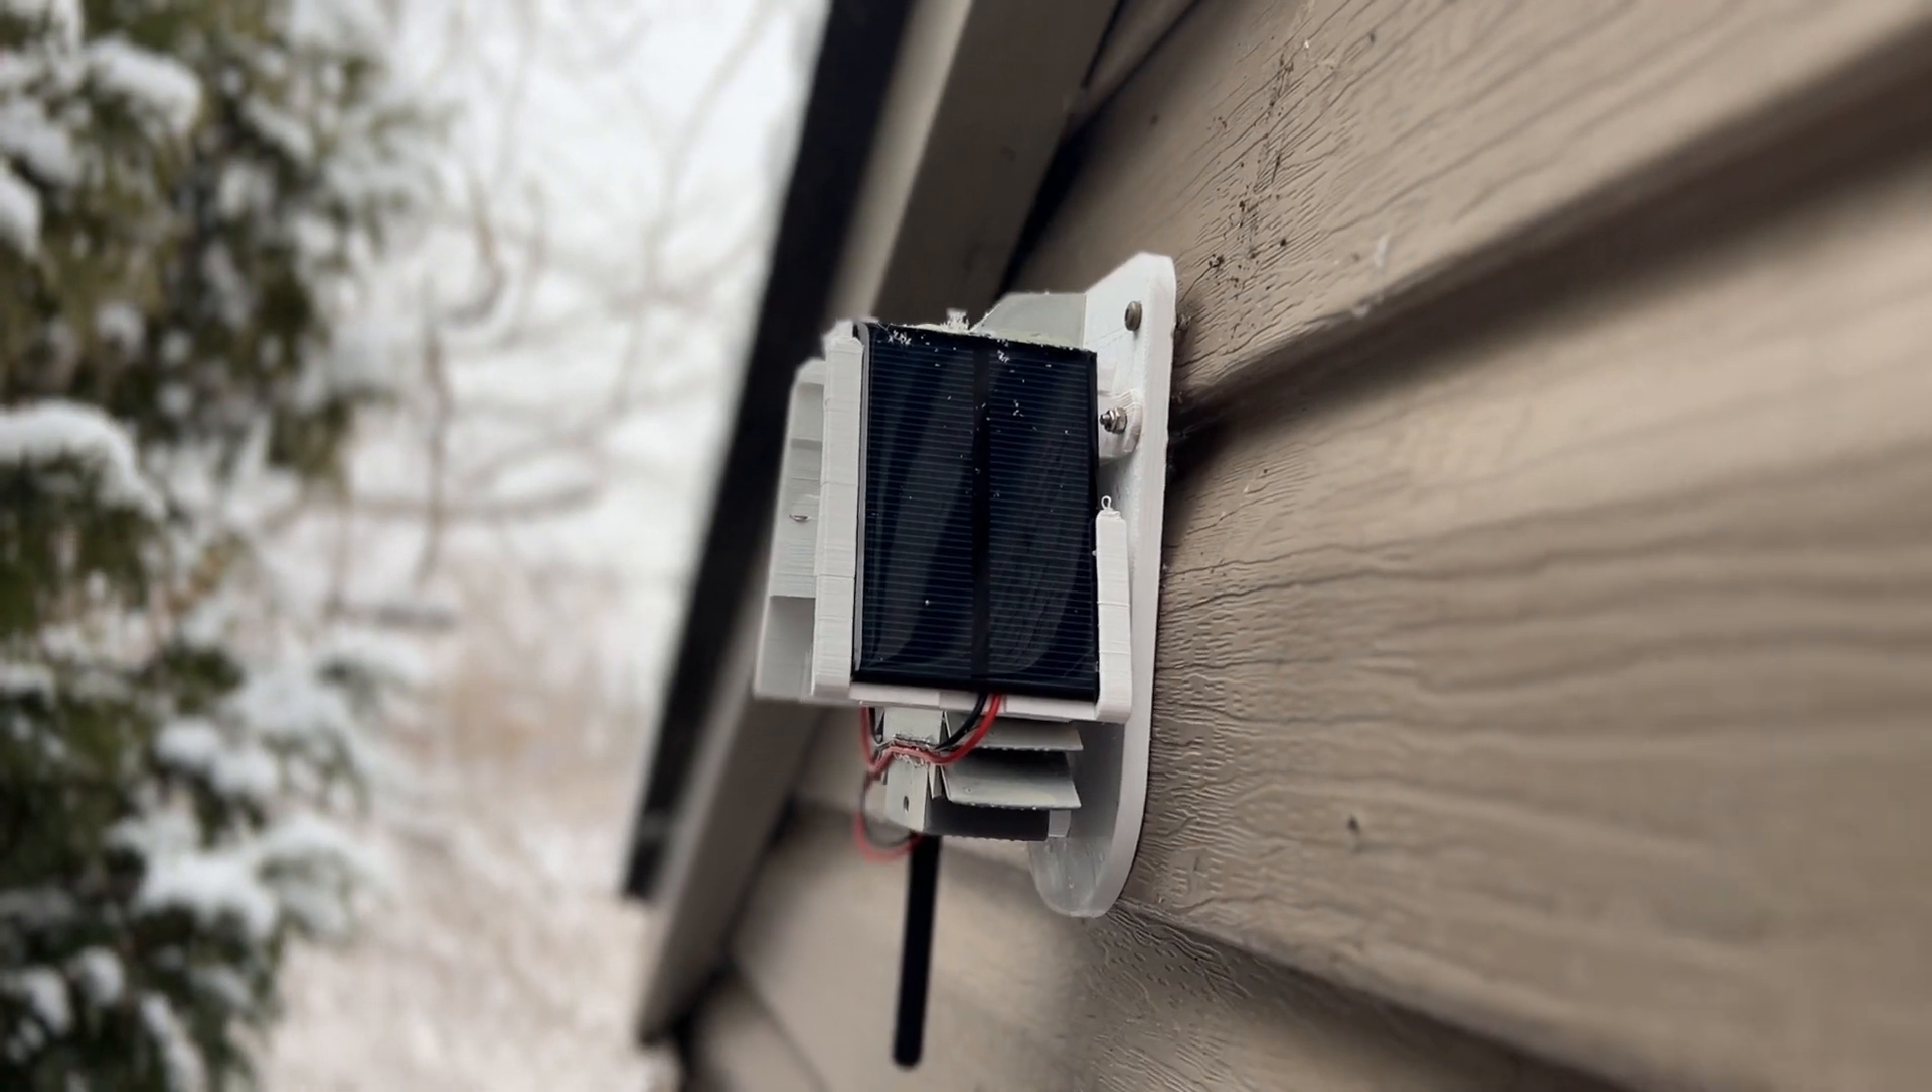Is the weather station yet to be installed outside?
No.